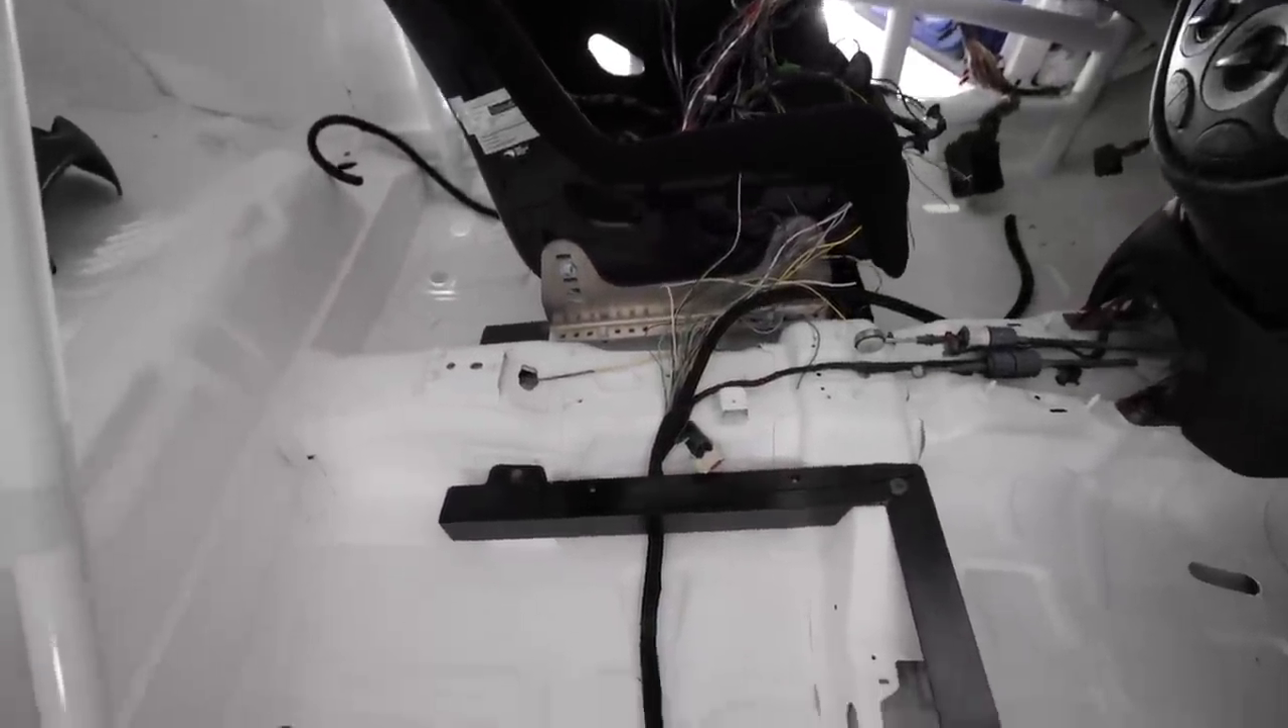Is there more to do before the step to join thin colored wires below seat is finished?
Yes.